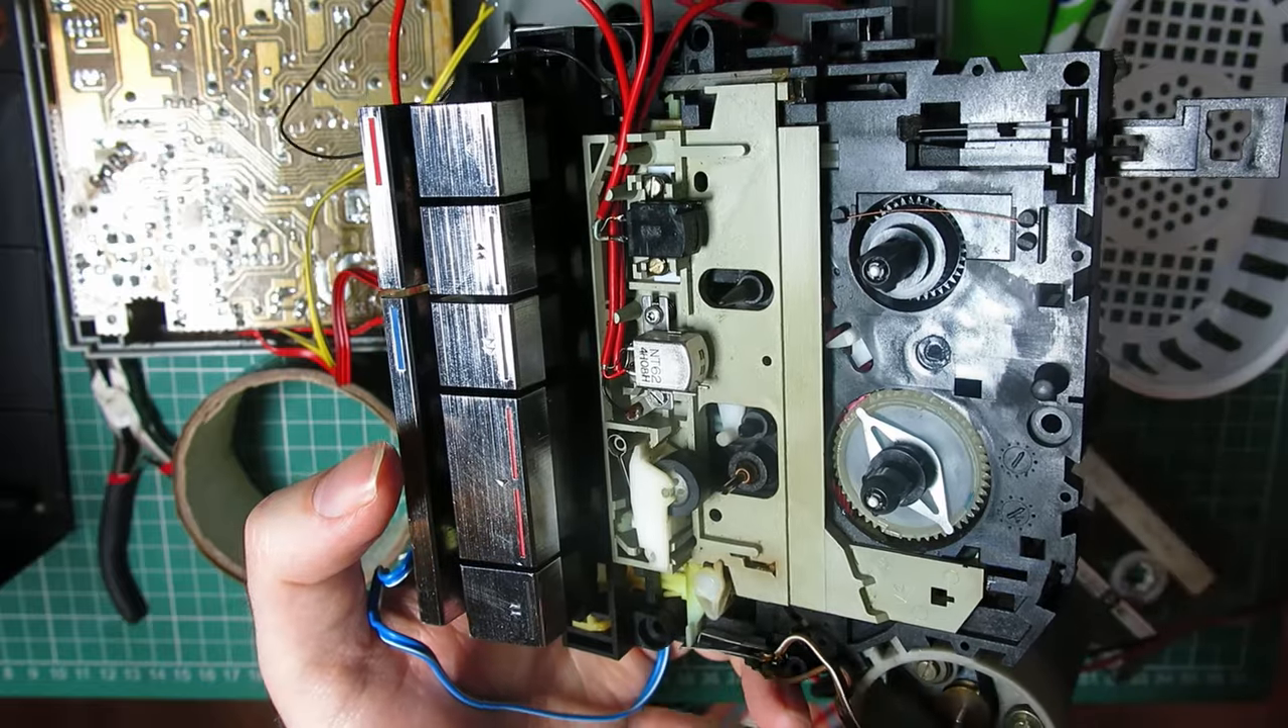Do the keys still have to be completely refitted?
No.